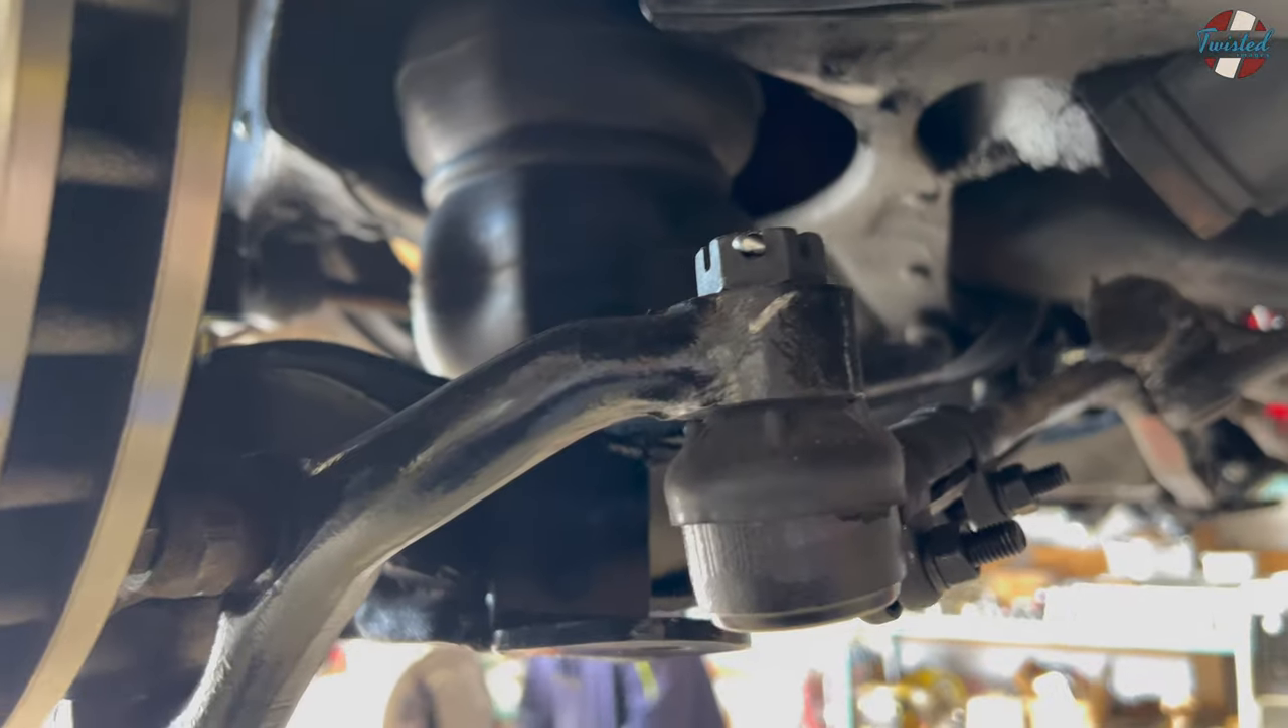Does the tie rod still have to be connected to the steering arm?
No.